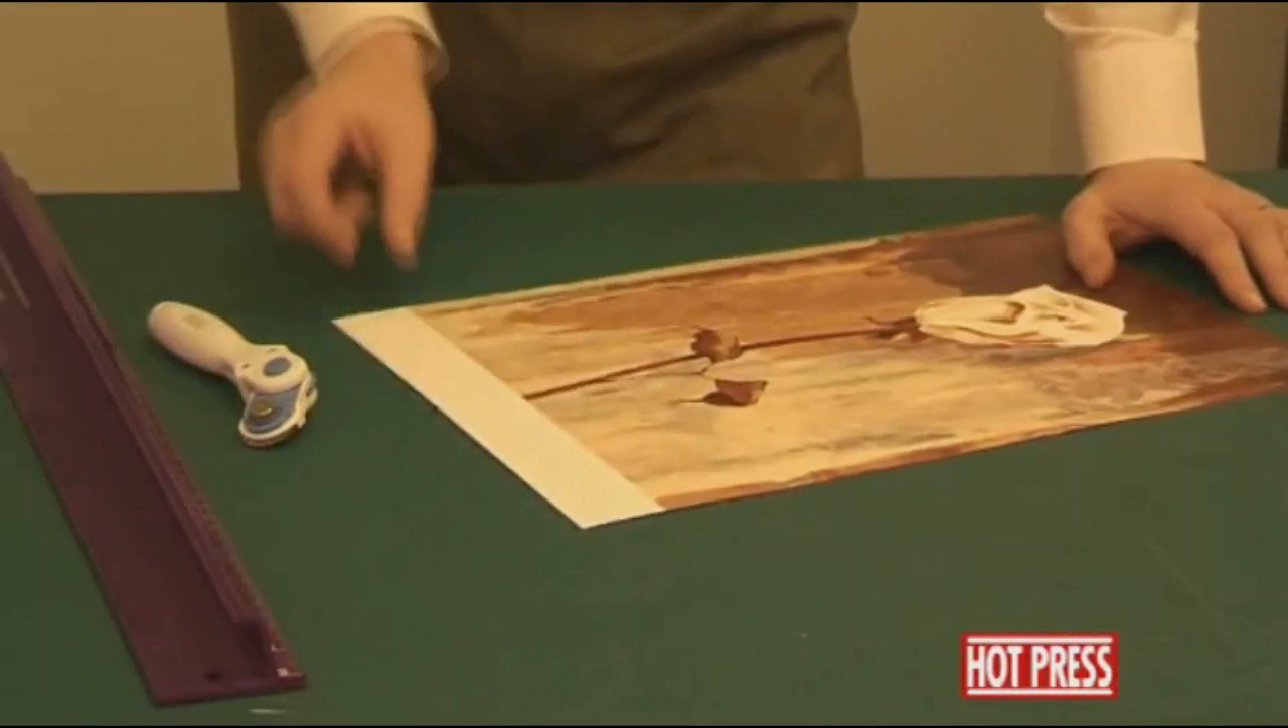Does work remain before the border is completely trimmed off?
Yes.